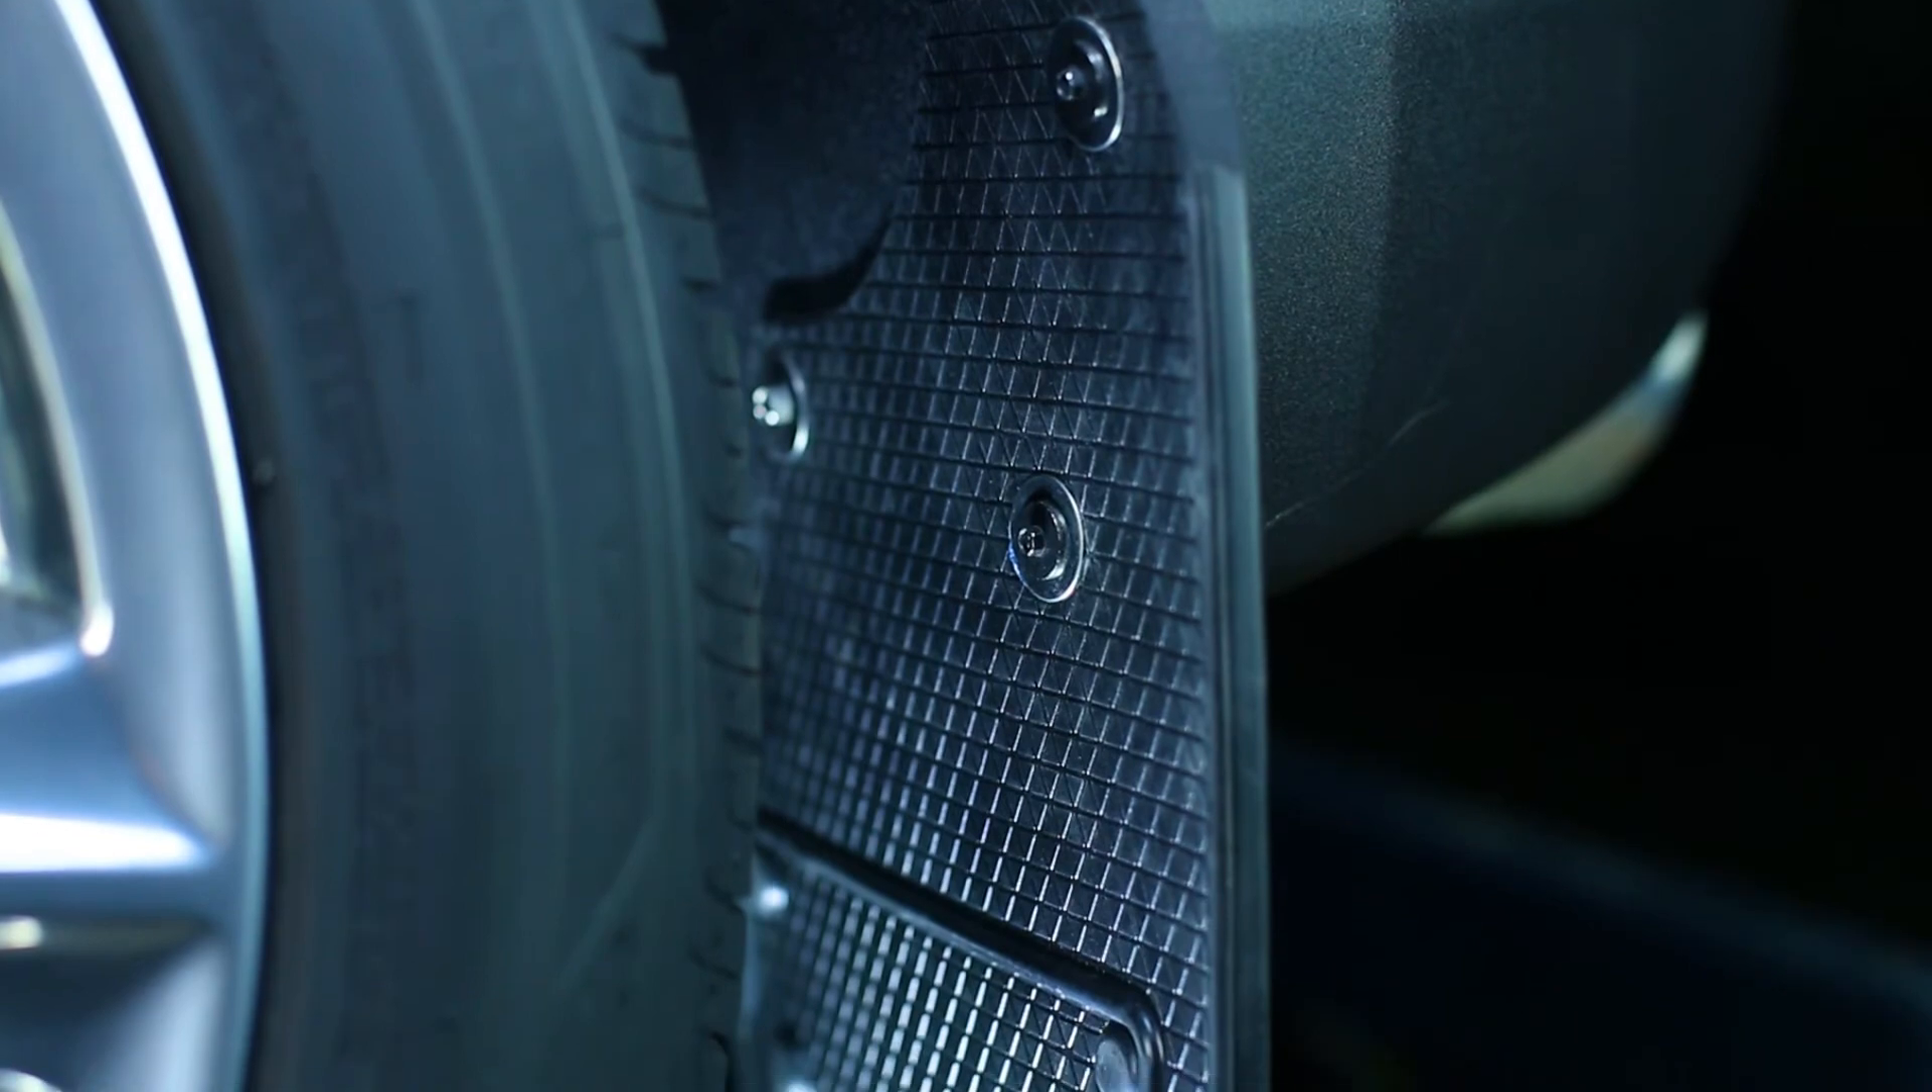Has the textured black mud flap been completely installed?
Yes.